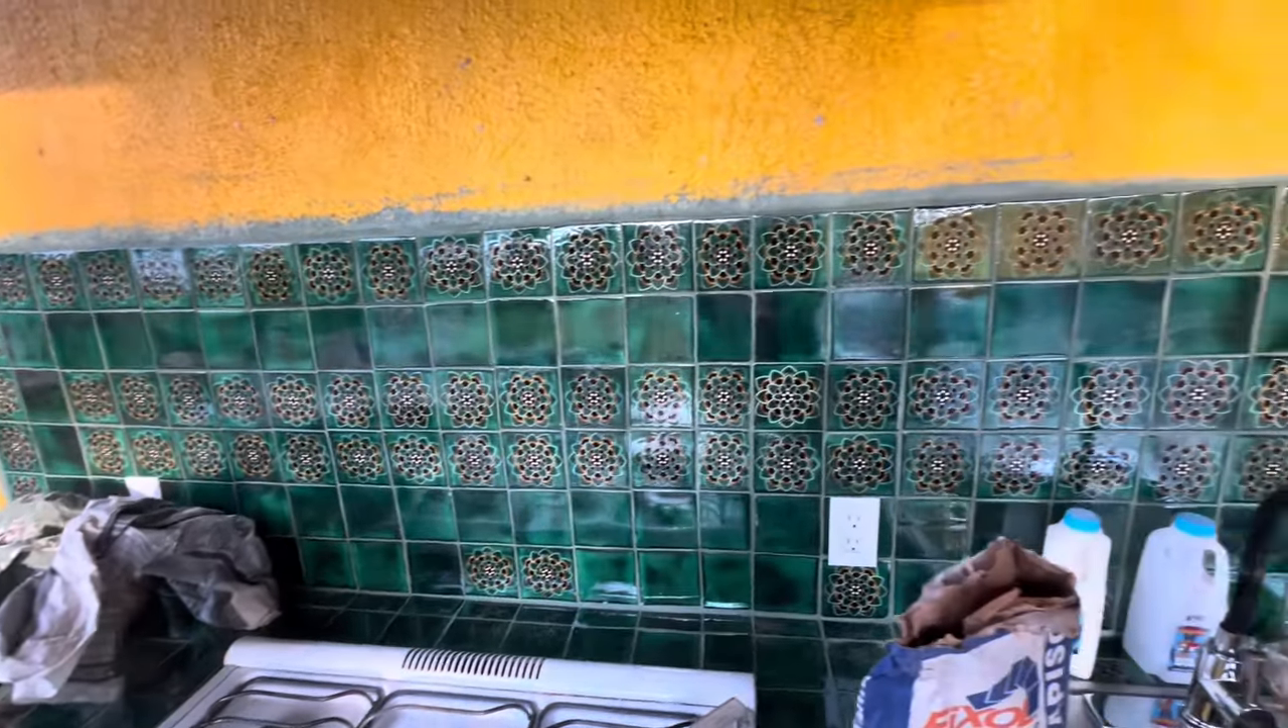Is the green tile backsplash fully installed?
Yes.